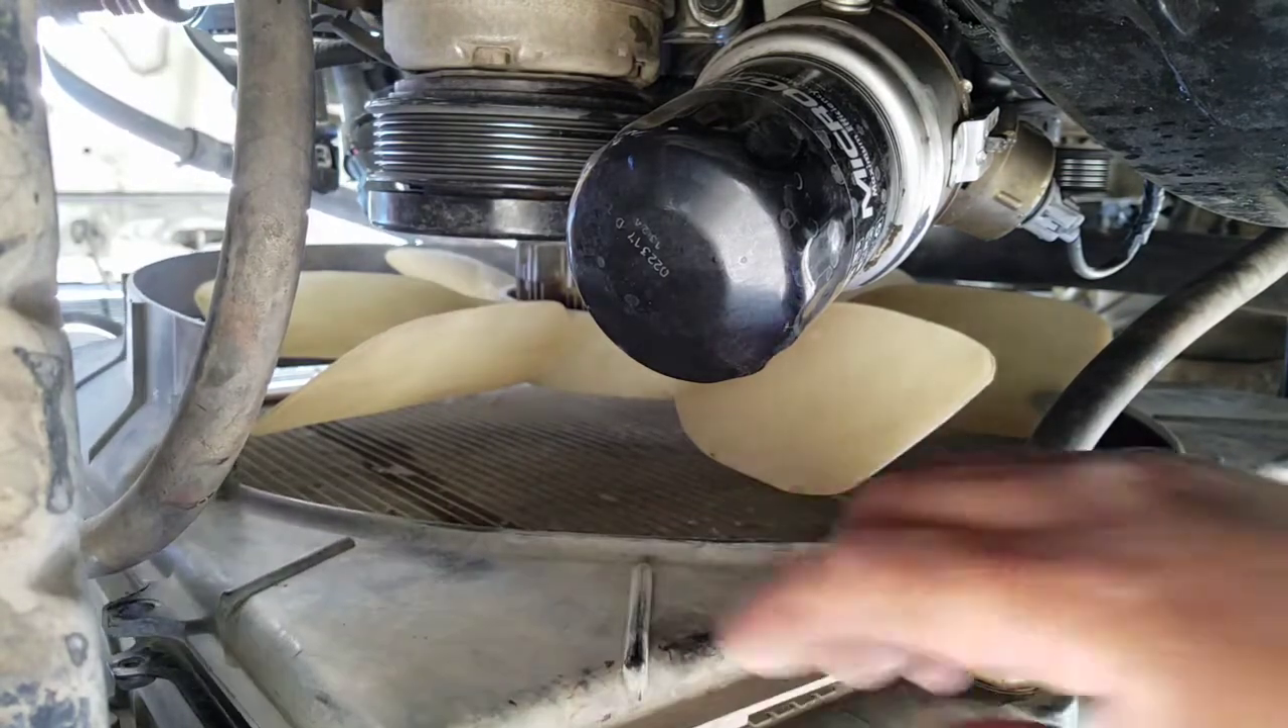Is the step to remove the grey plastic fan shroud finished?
No.